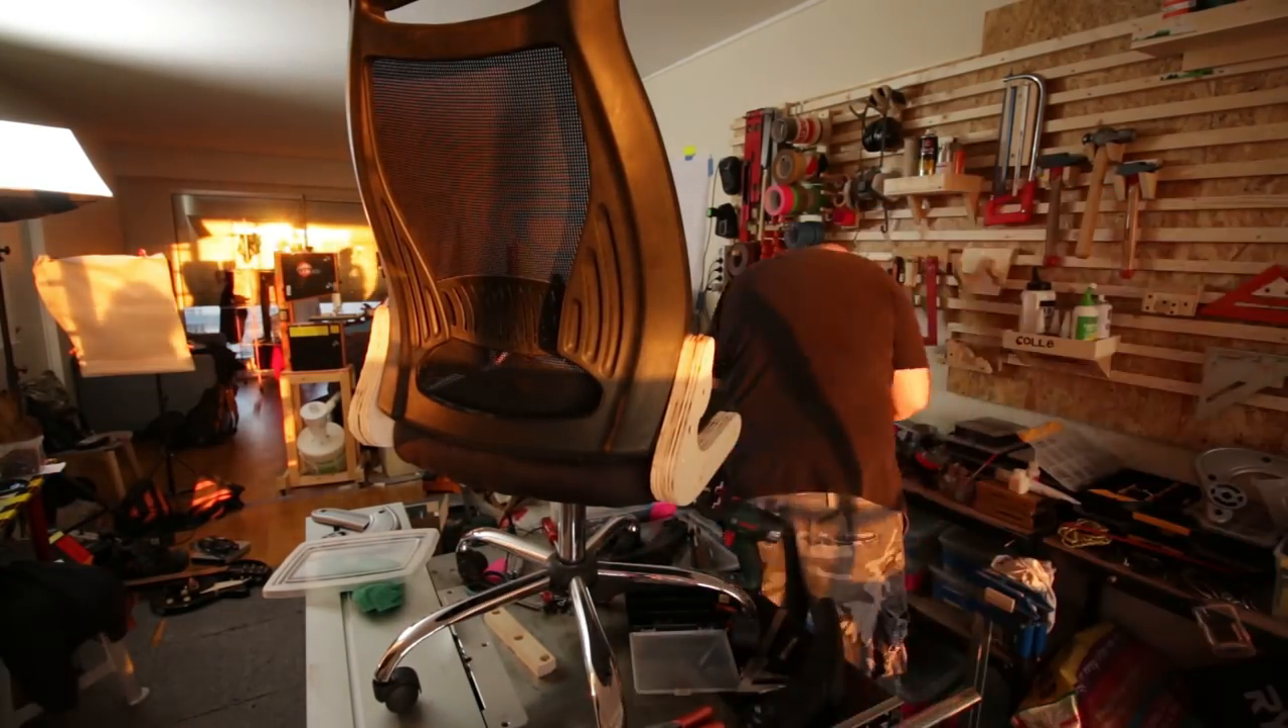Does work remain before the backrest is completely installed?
No.